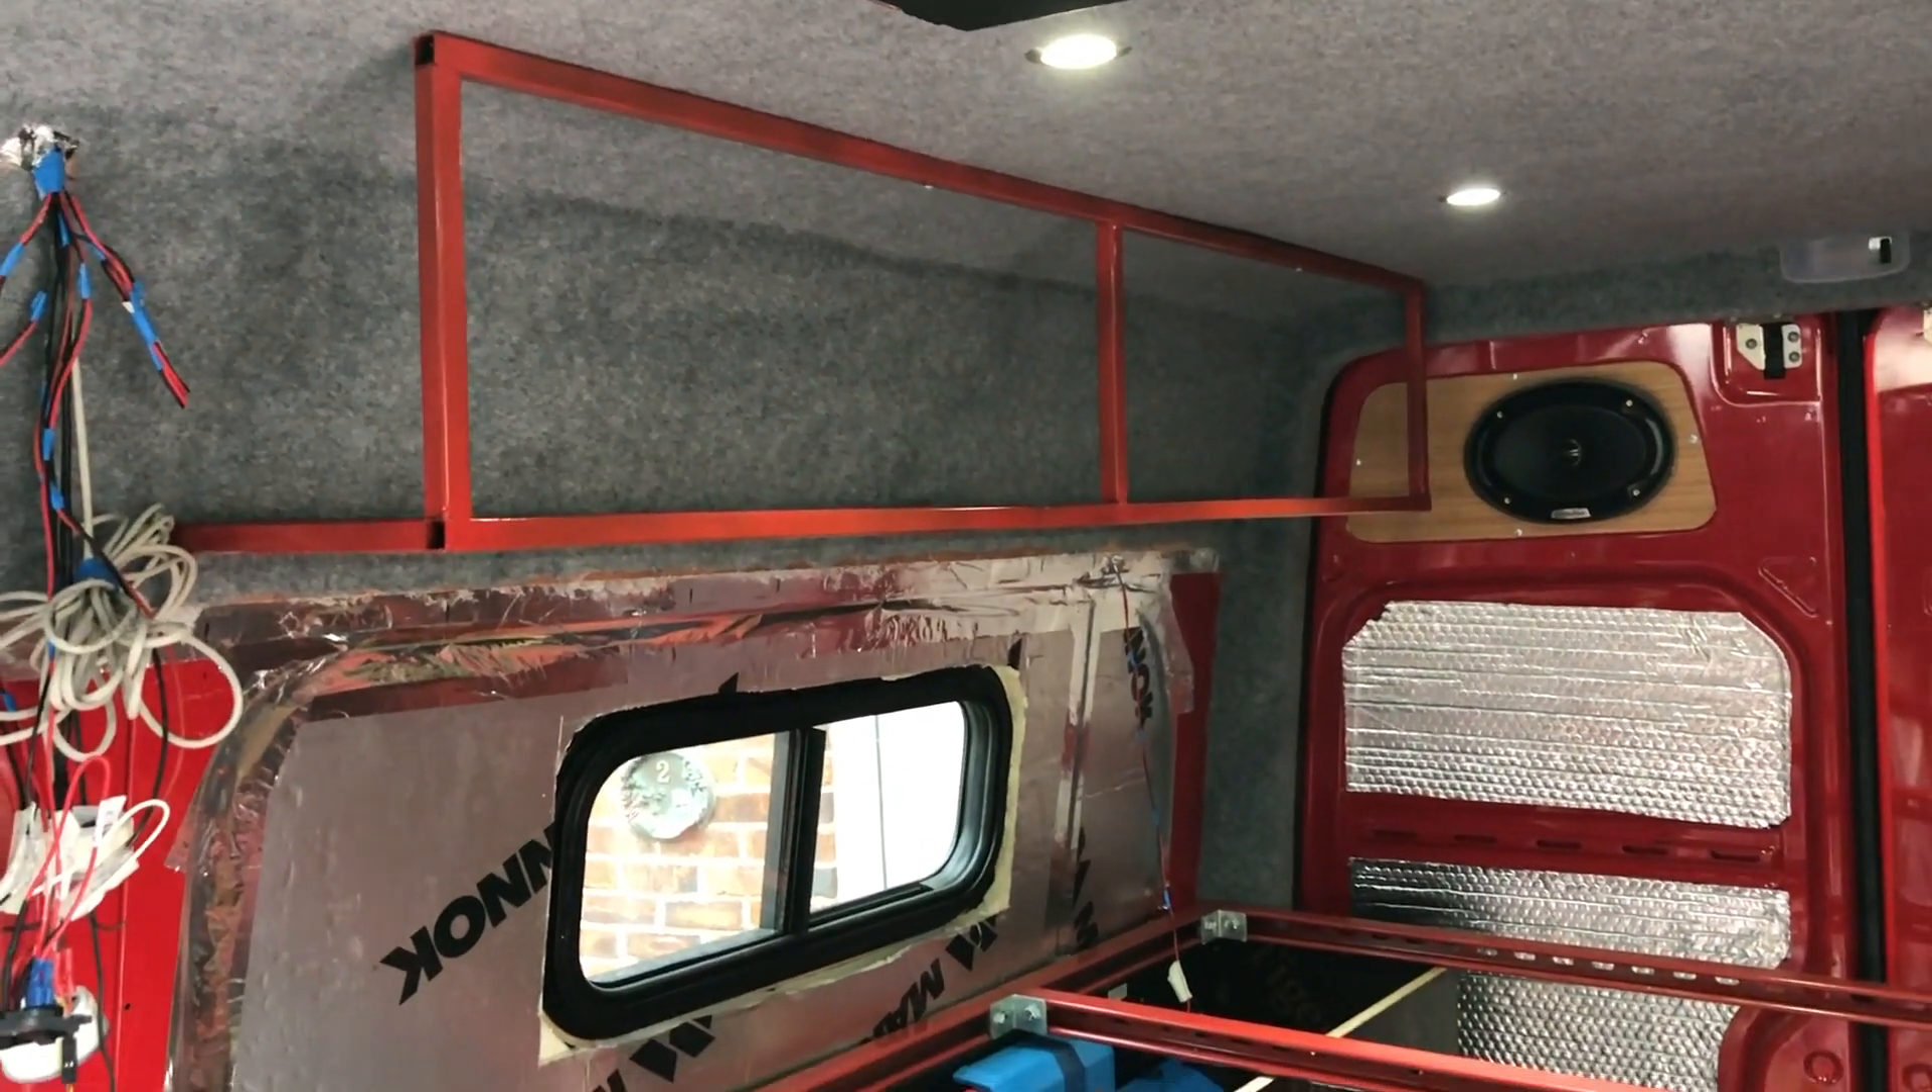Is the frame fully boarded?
No.